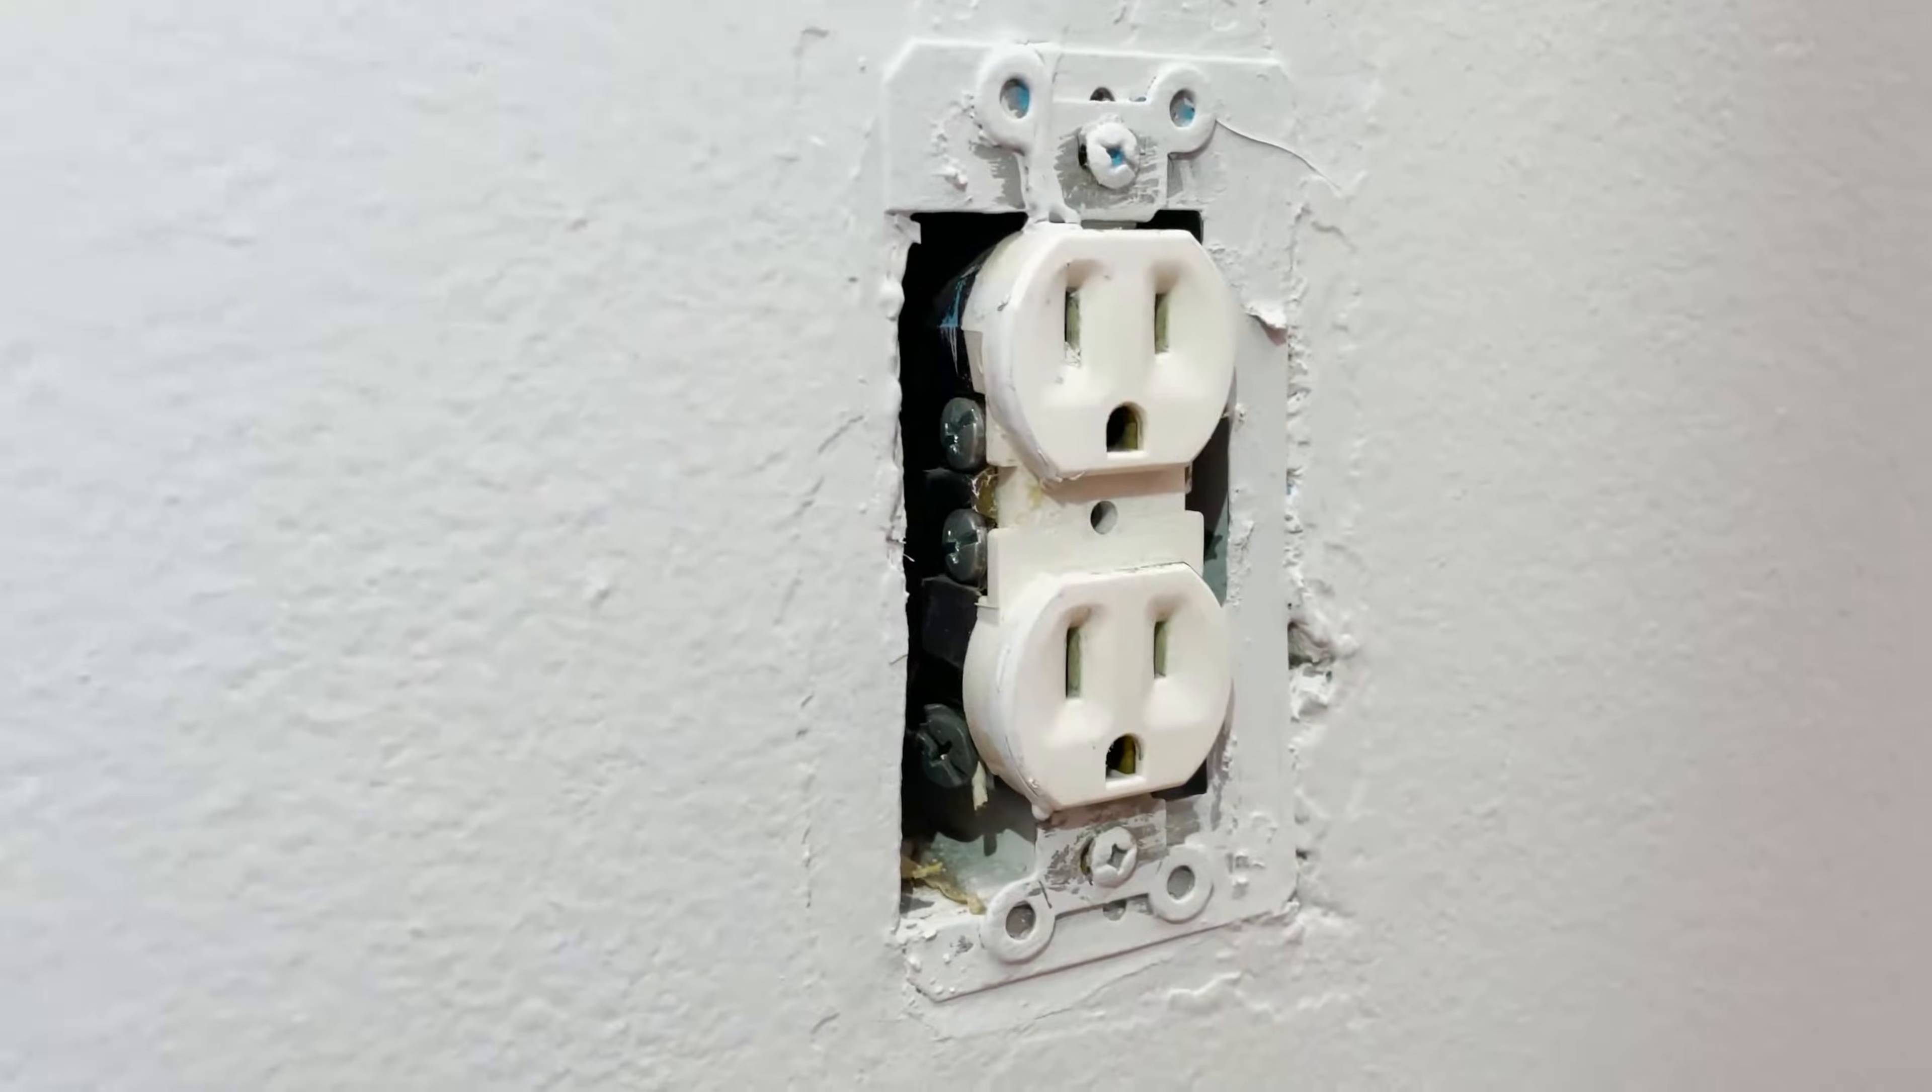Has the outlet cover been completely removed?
Yes.